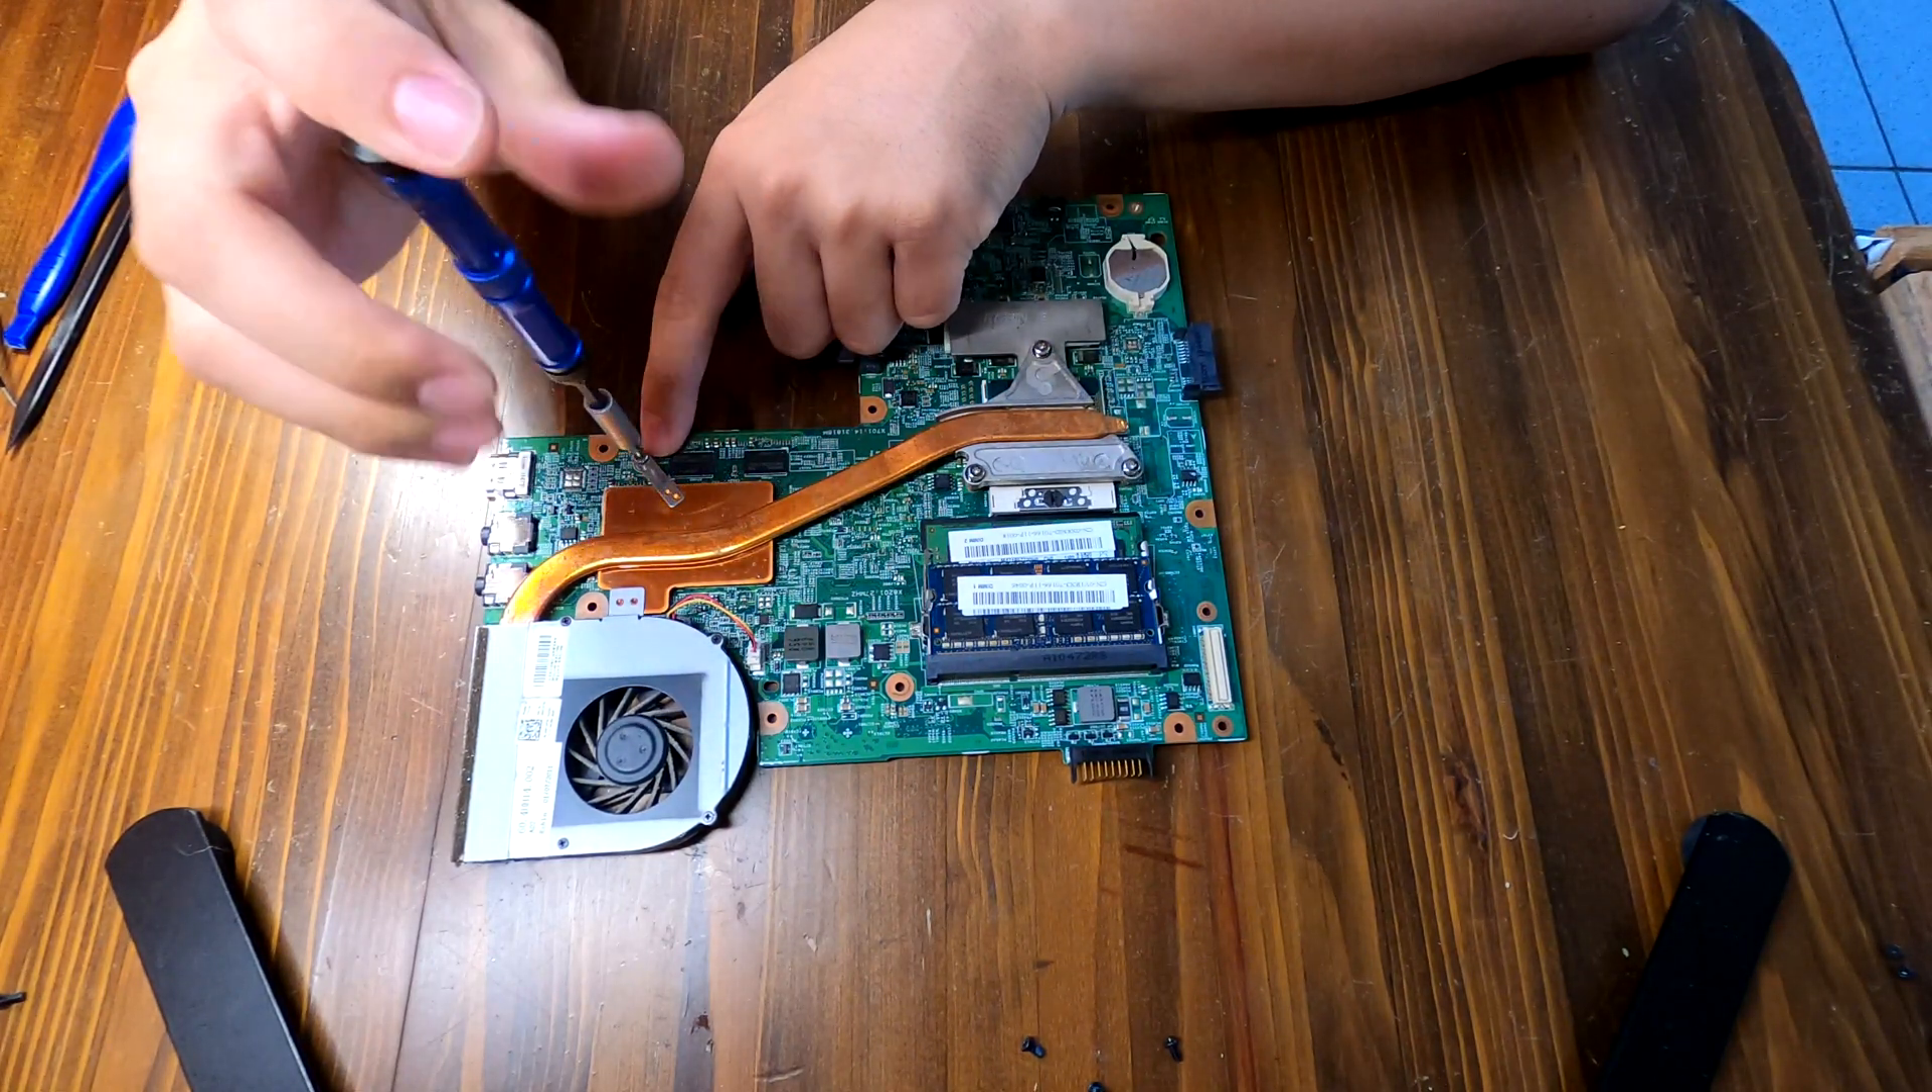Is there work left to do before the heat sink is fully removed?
Yes.